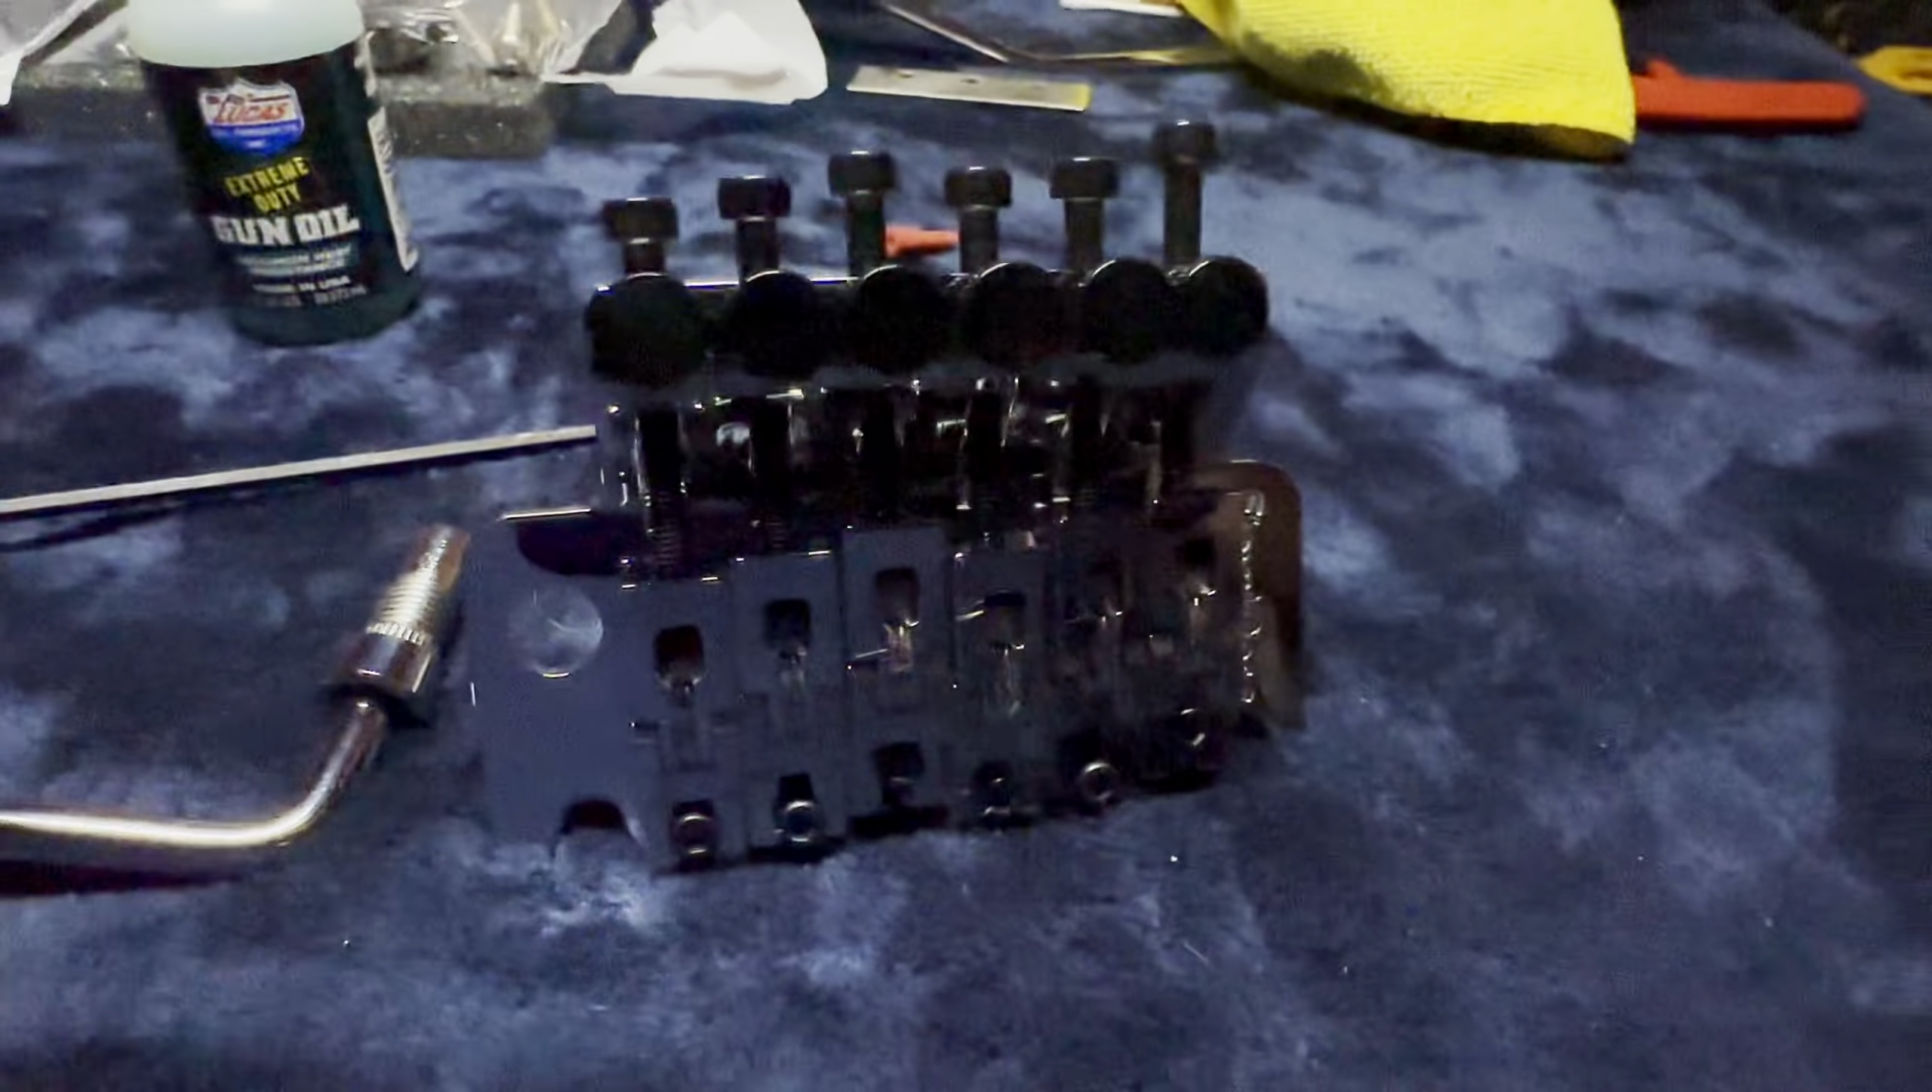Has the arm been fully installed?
No.